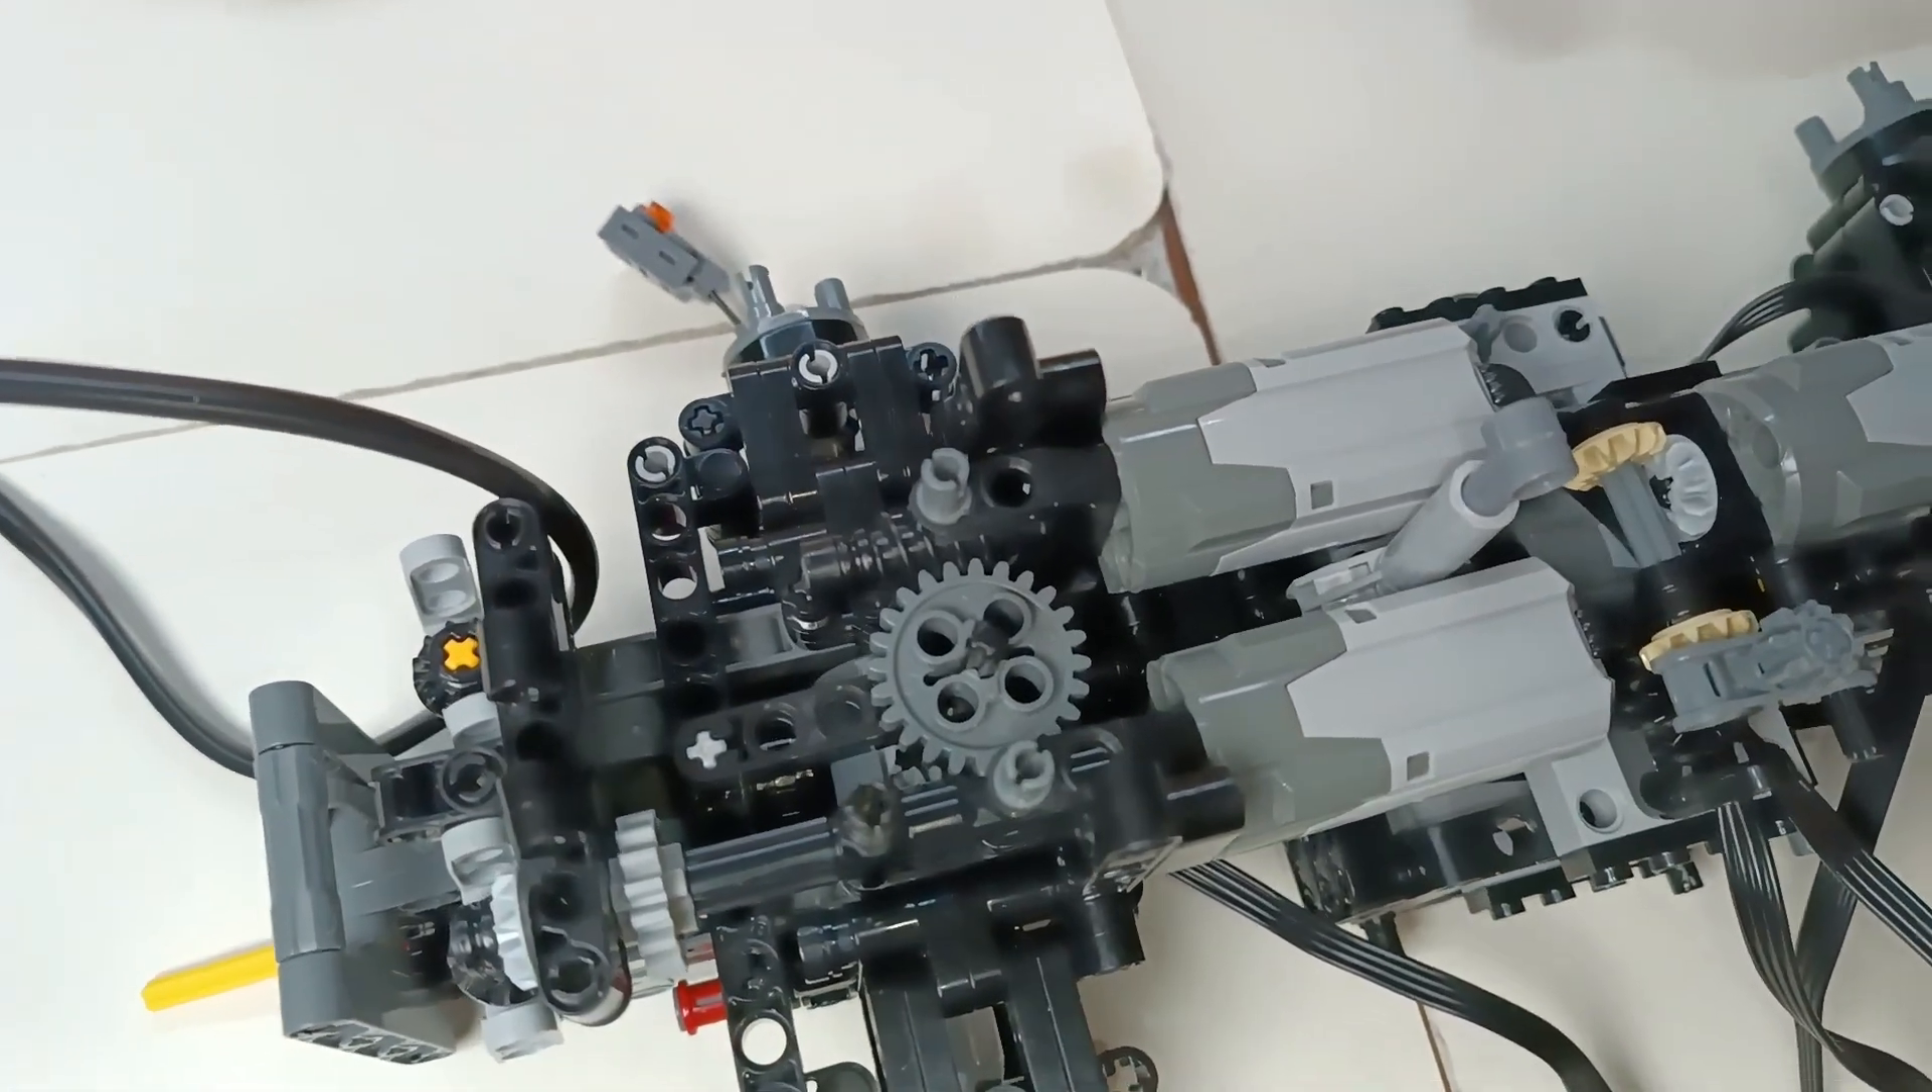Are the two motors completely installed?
Yes.